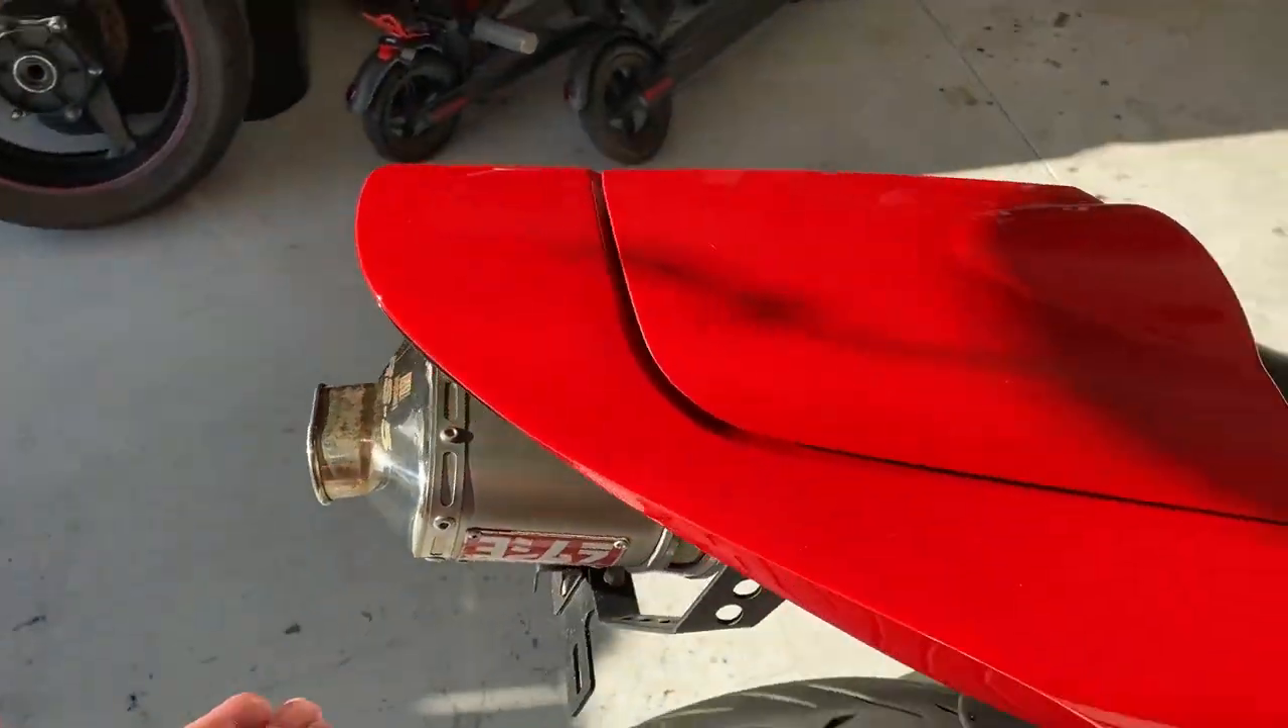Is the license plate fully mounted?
No.